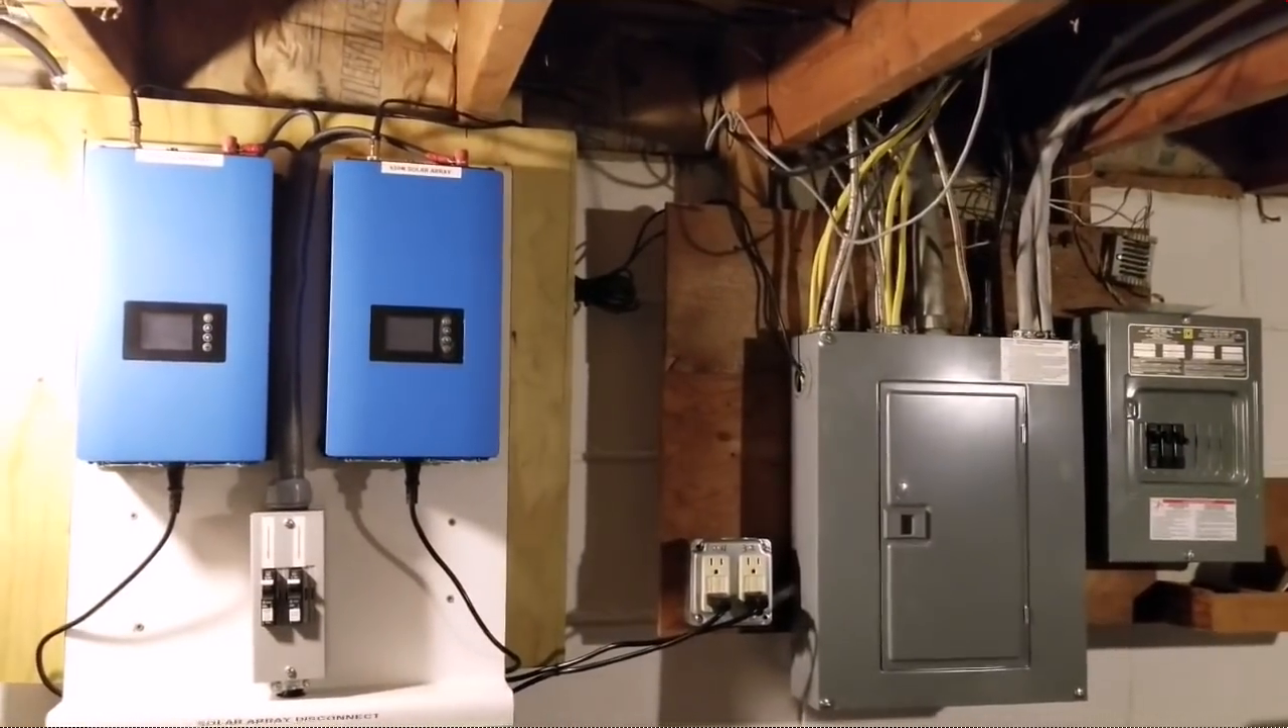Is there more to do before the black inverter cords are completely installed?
No.